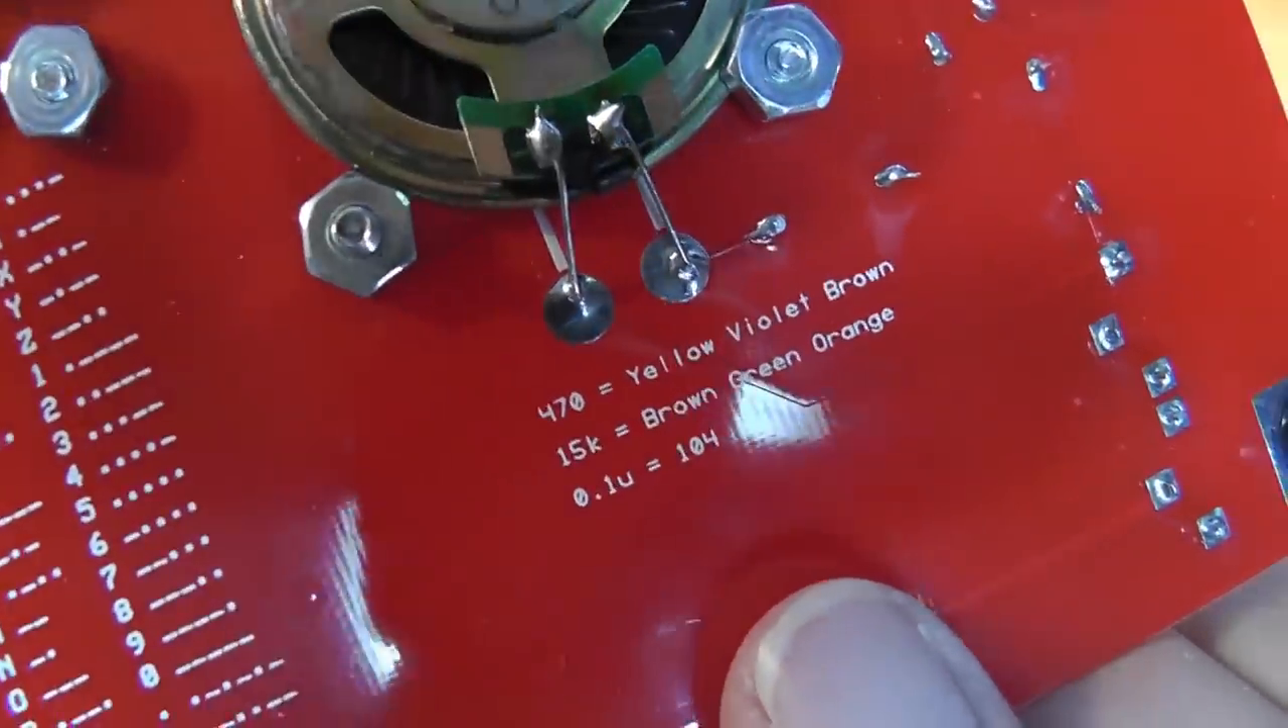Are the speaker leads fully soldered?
Yes.